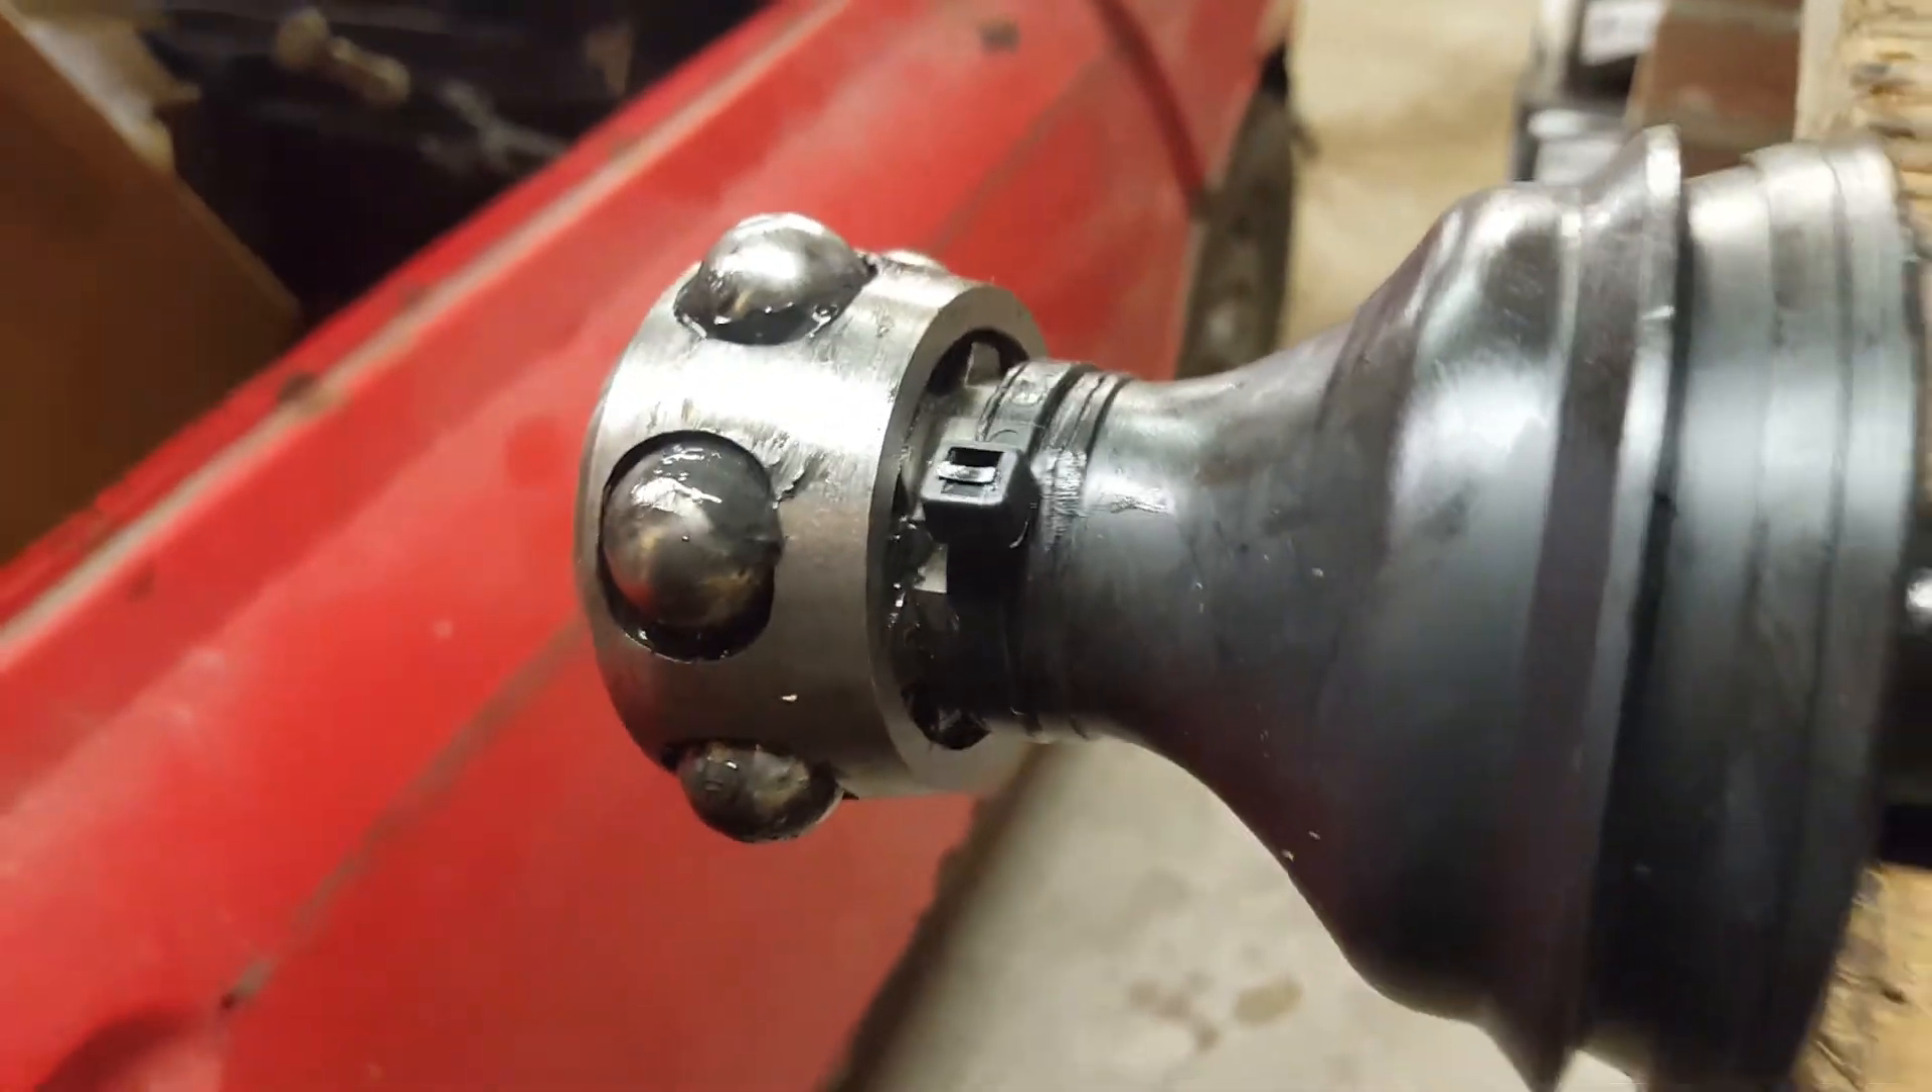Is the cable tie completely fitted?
Yes.